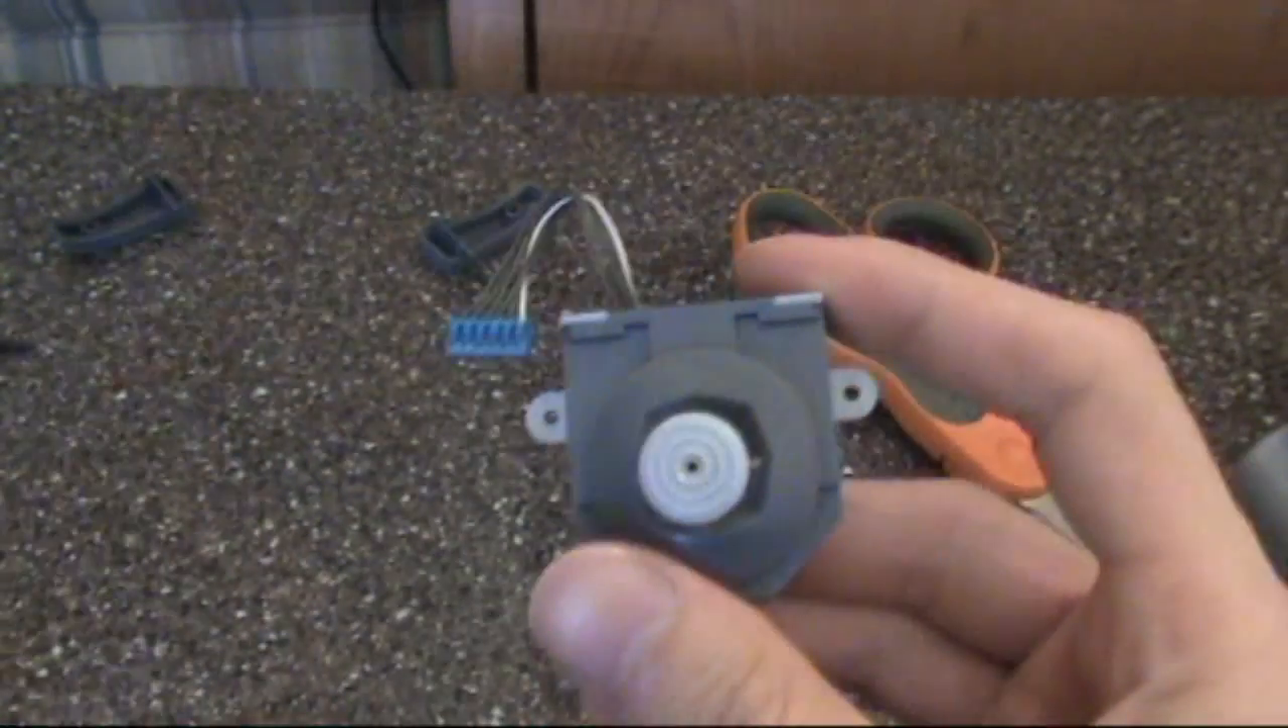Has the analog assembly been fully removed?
Yes.